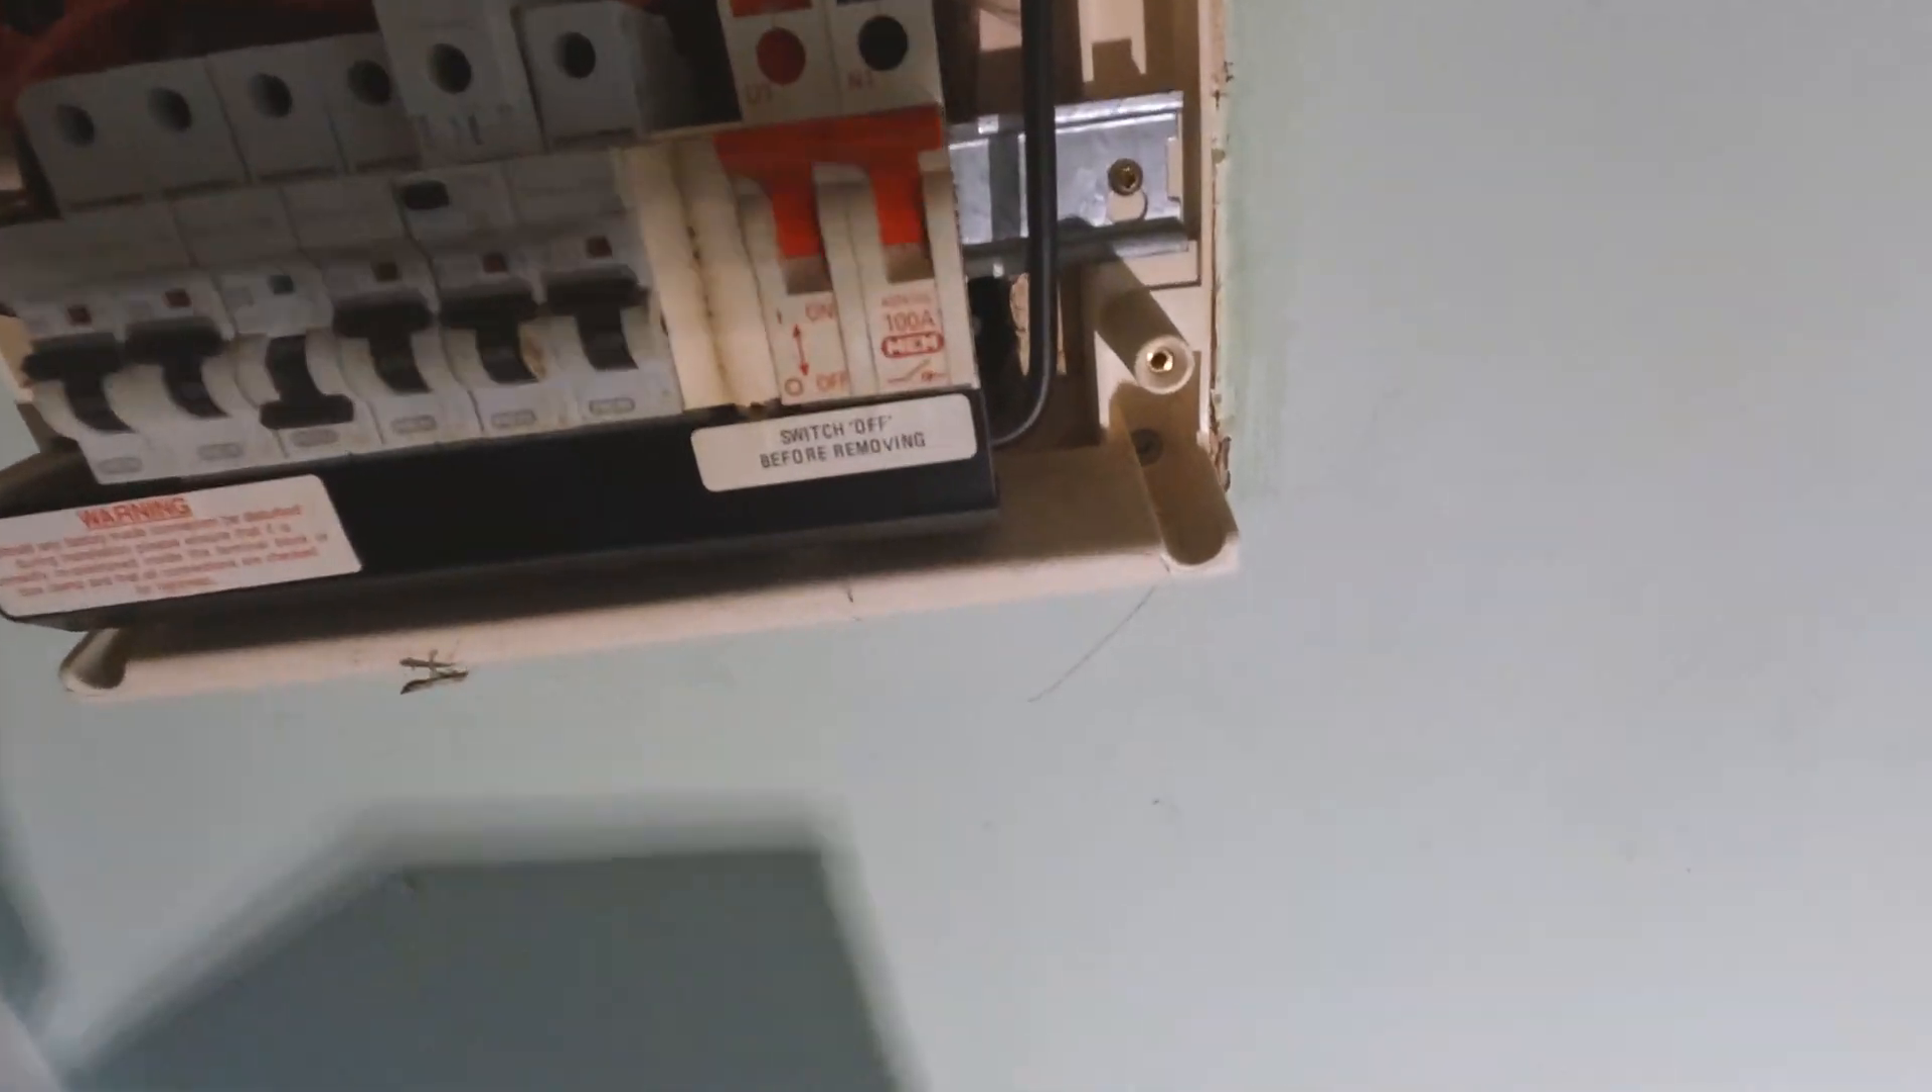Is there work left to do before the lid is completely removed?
No.